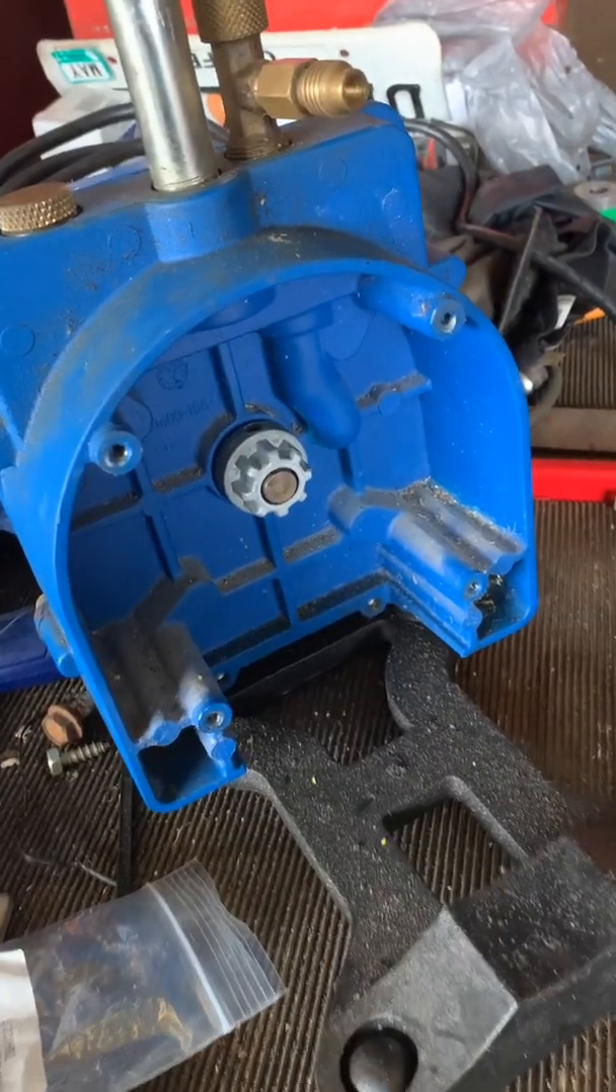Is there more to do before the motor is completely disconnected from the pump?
No.